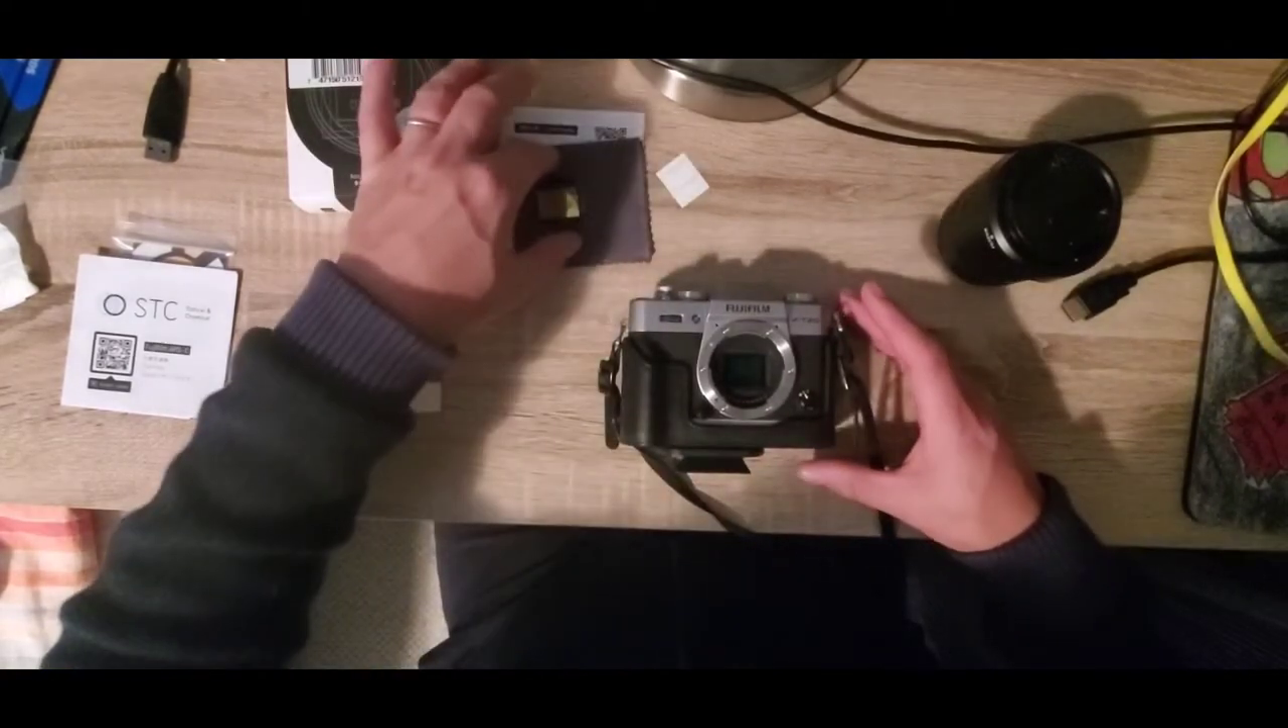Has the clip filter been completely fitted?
No.